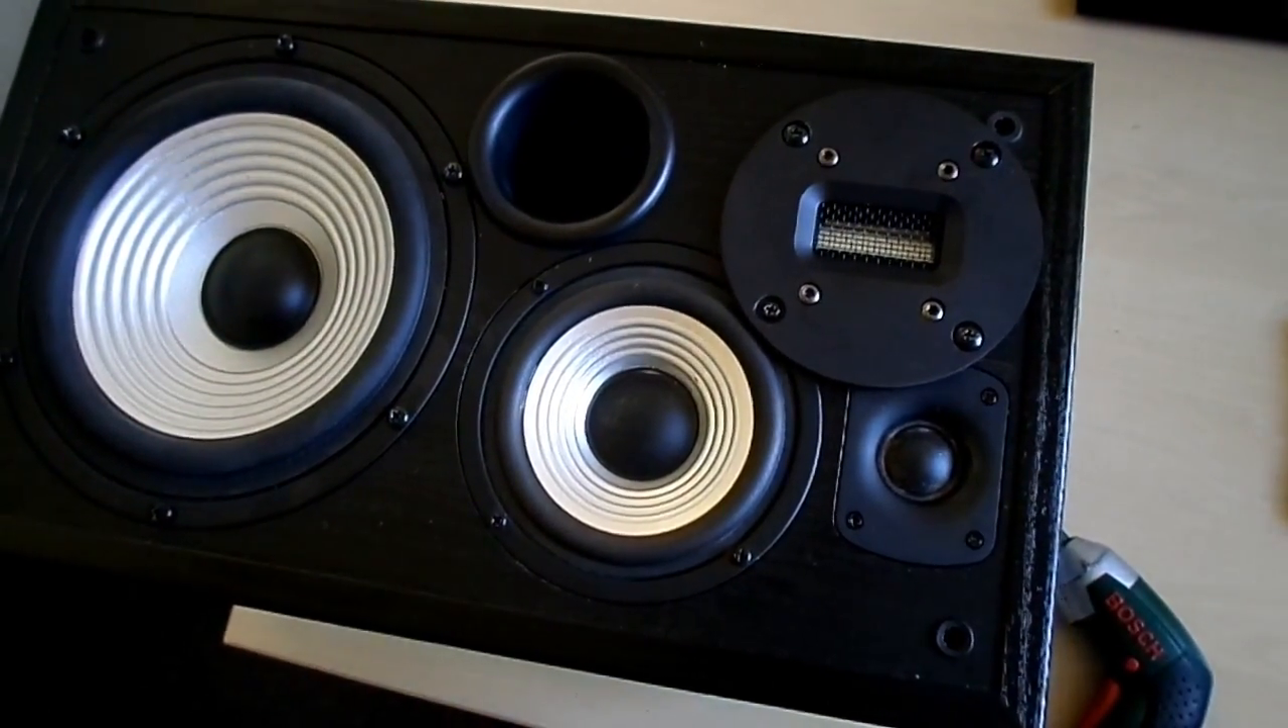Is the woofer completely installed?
Yes.